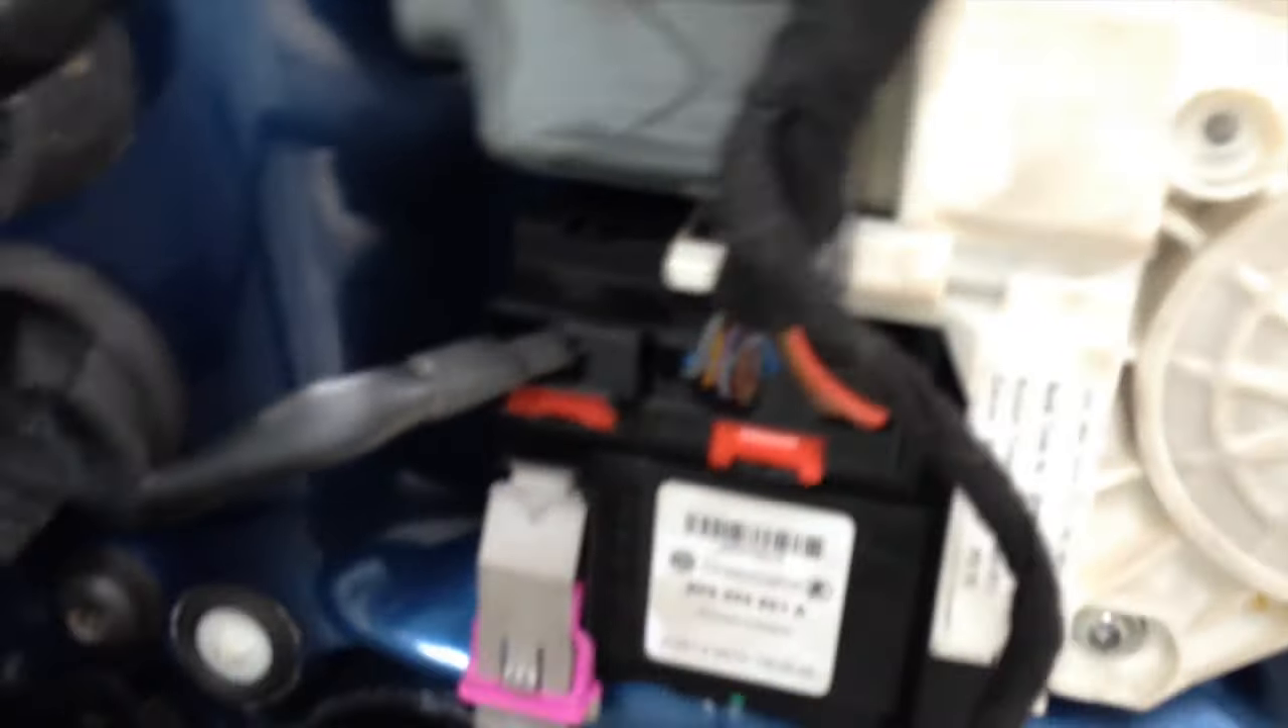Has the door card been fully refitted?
No.